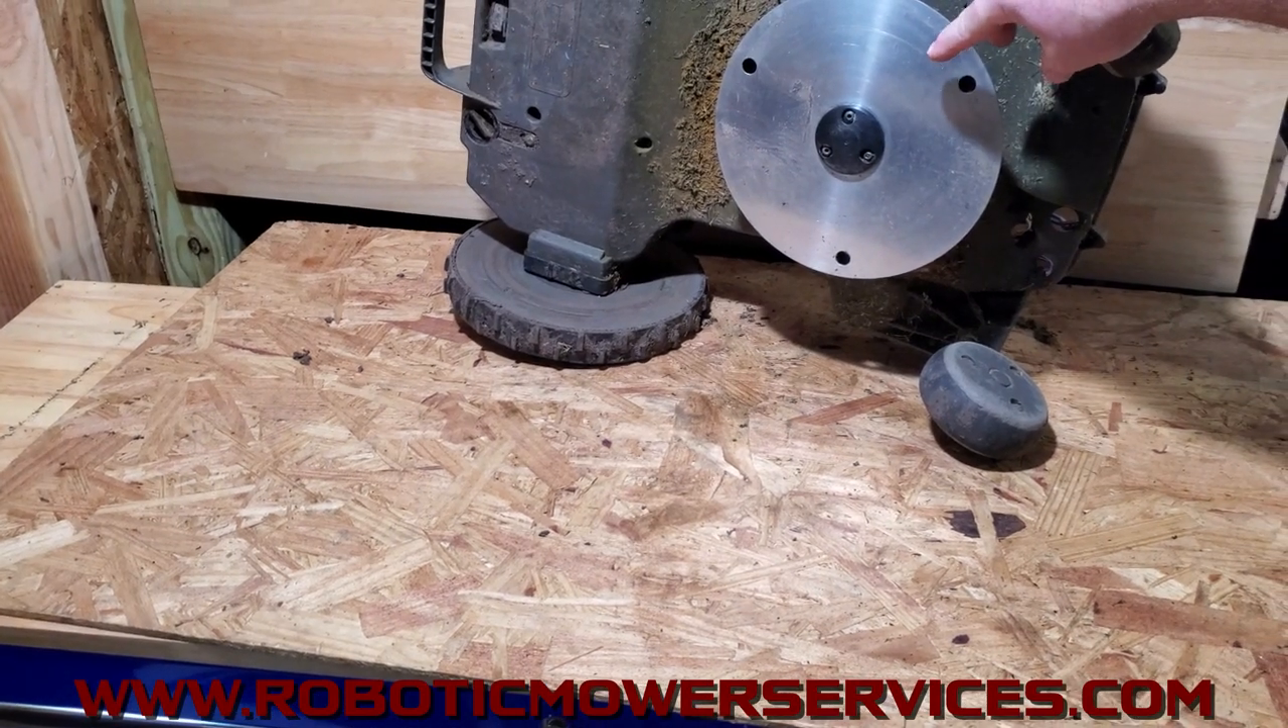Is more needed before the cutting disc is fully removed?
Yes.